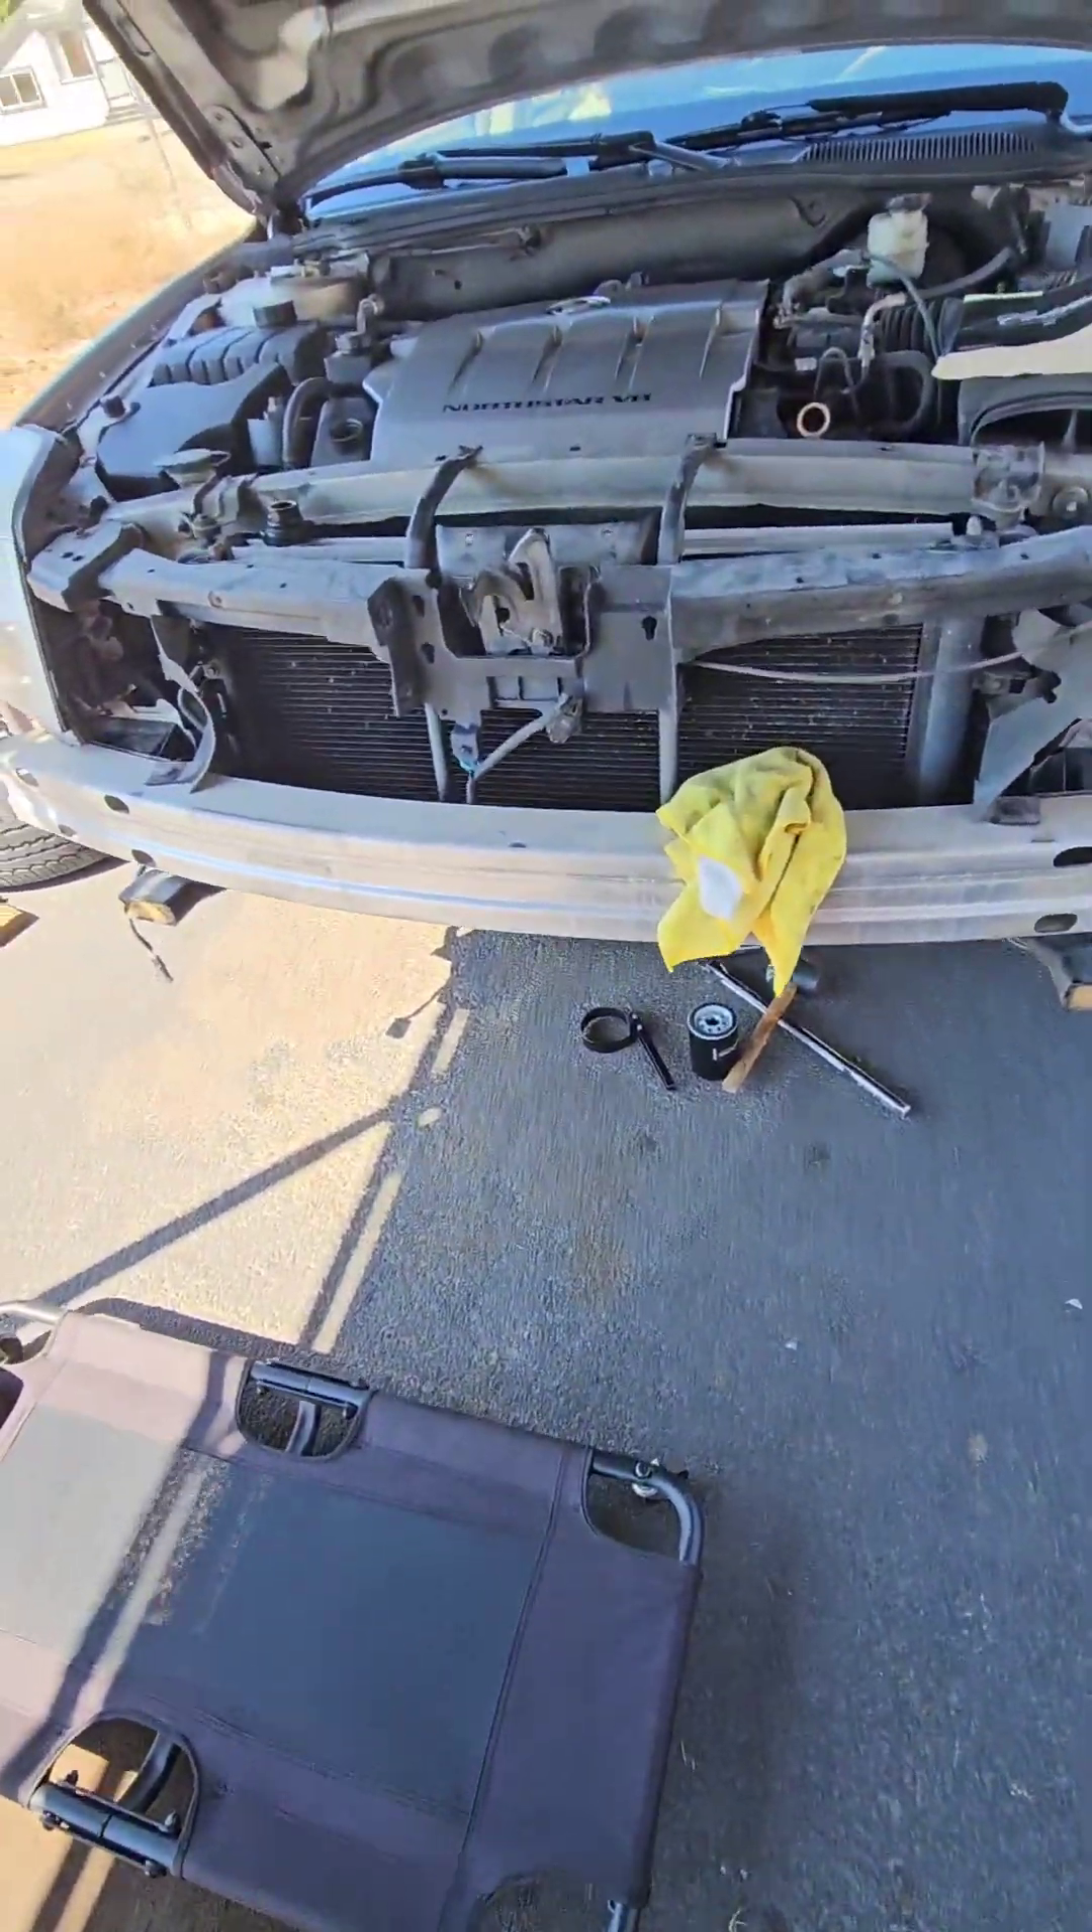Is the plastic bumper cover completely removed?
Yes.